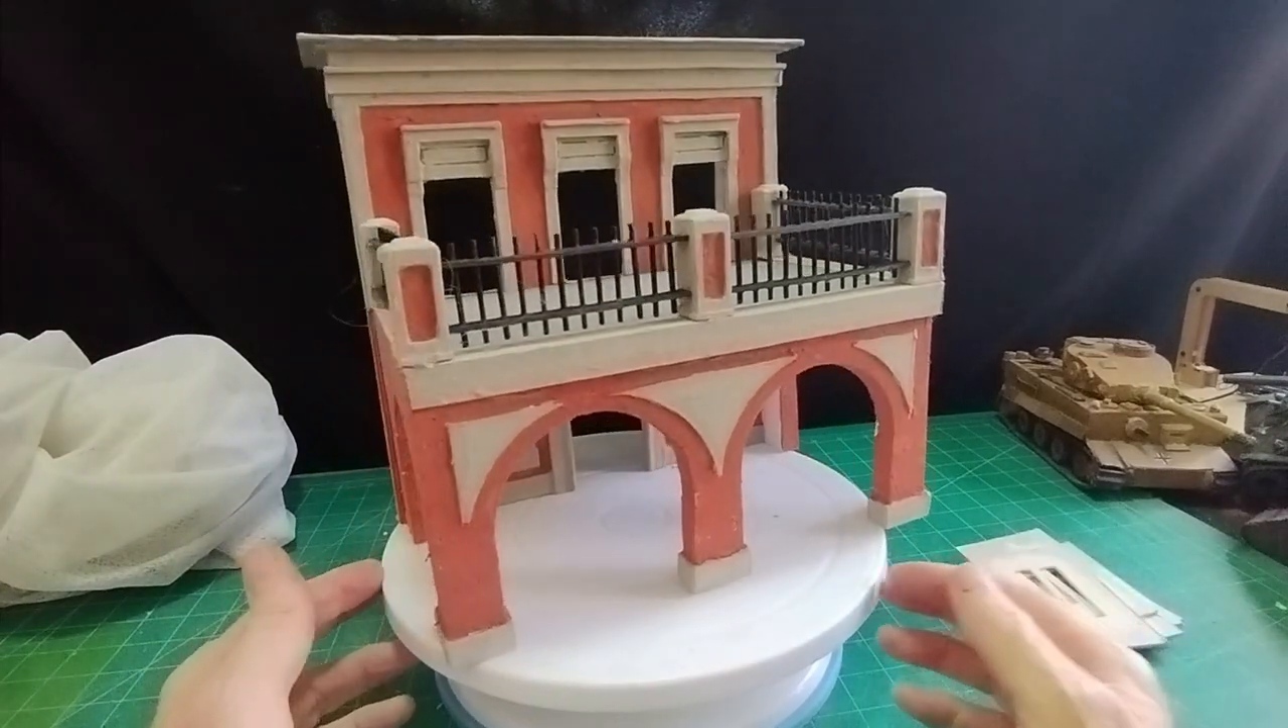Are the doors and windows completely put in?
No.